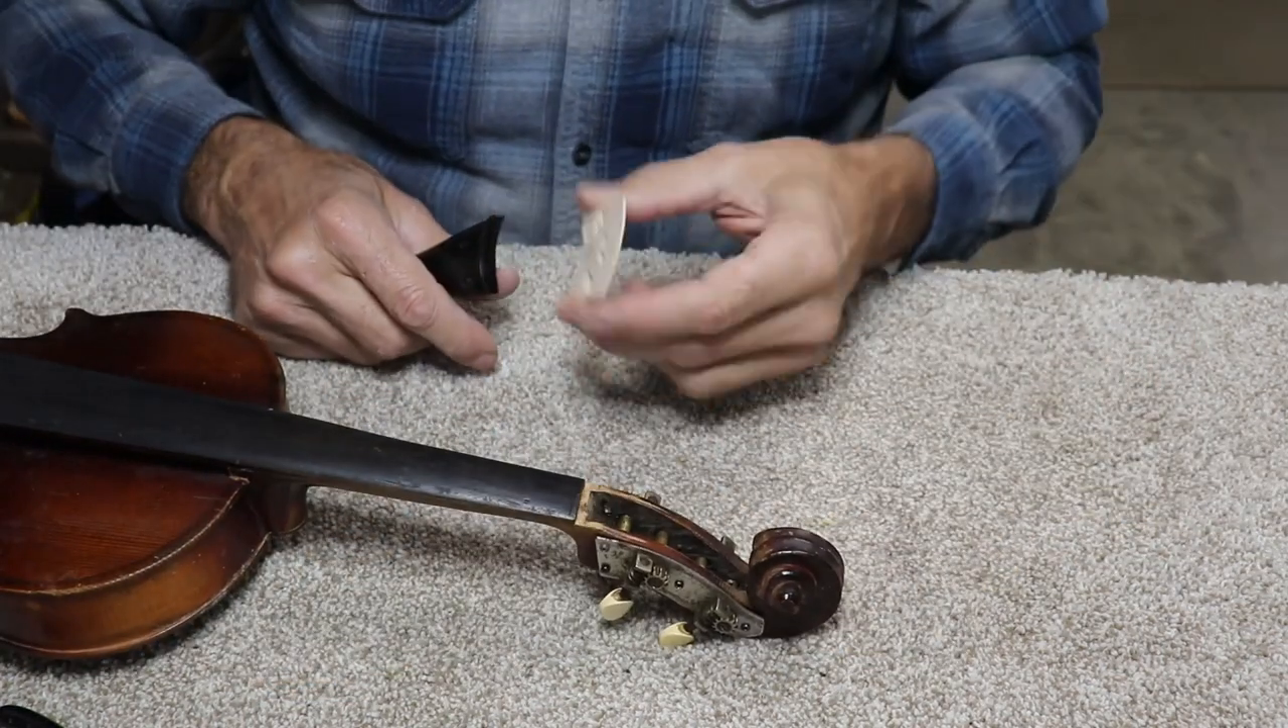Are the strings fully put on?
No.